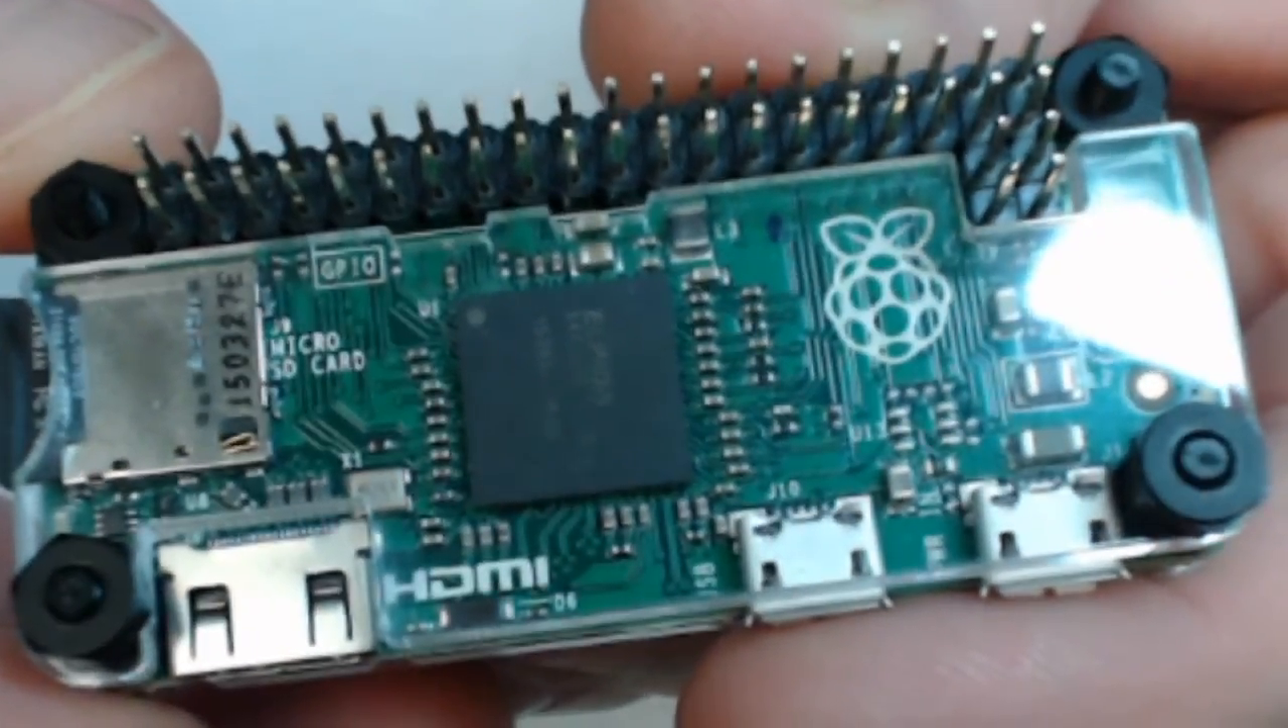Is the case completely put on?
Yes.